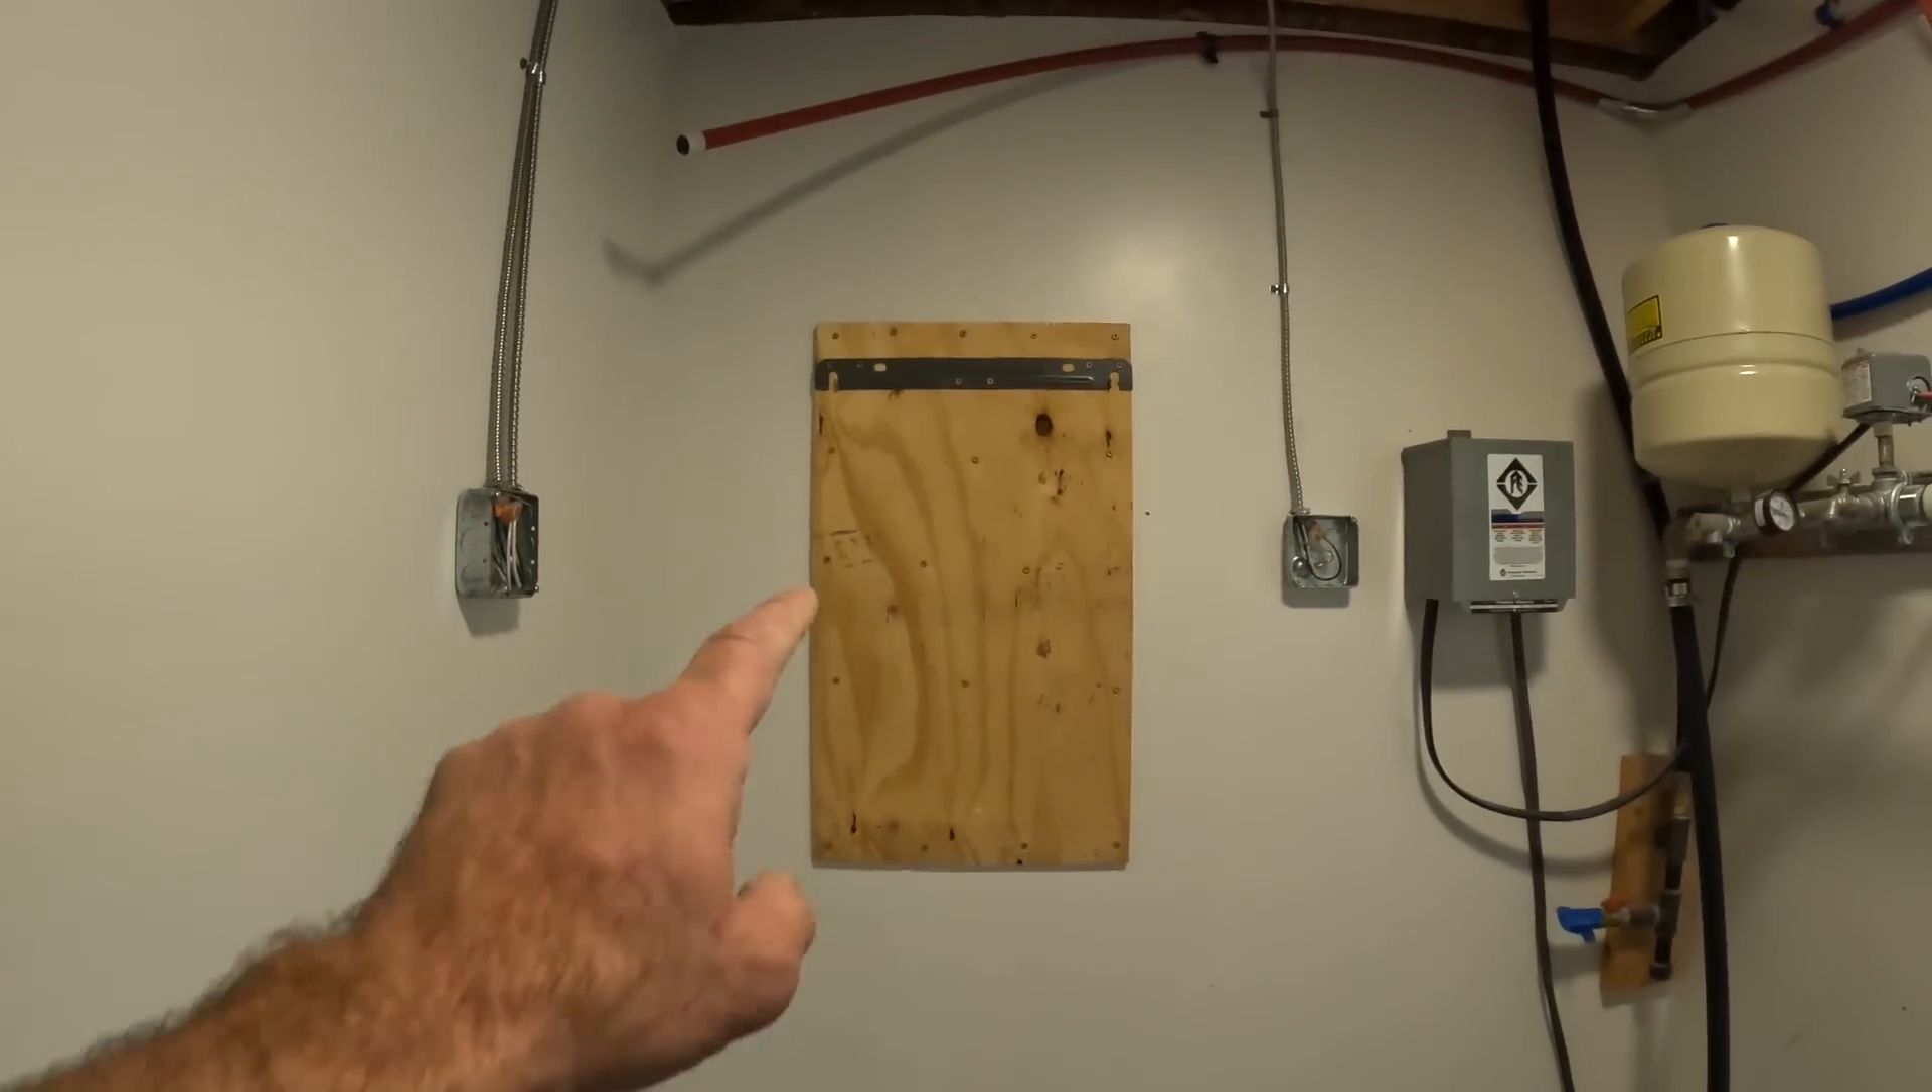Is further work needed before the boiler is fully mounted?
Yes.